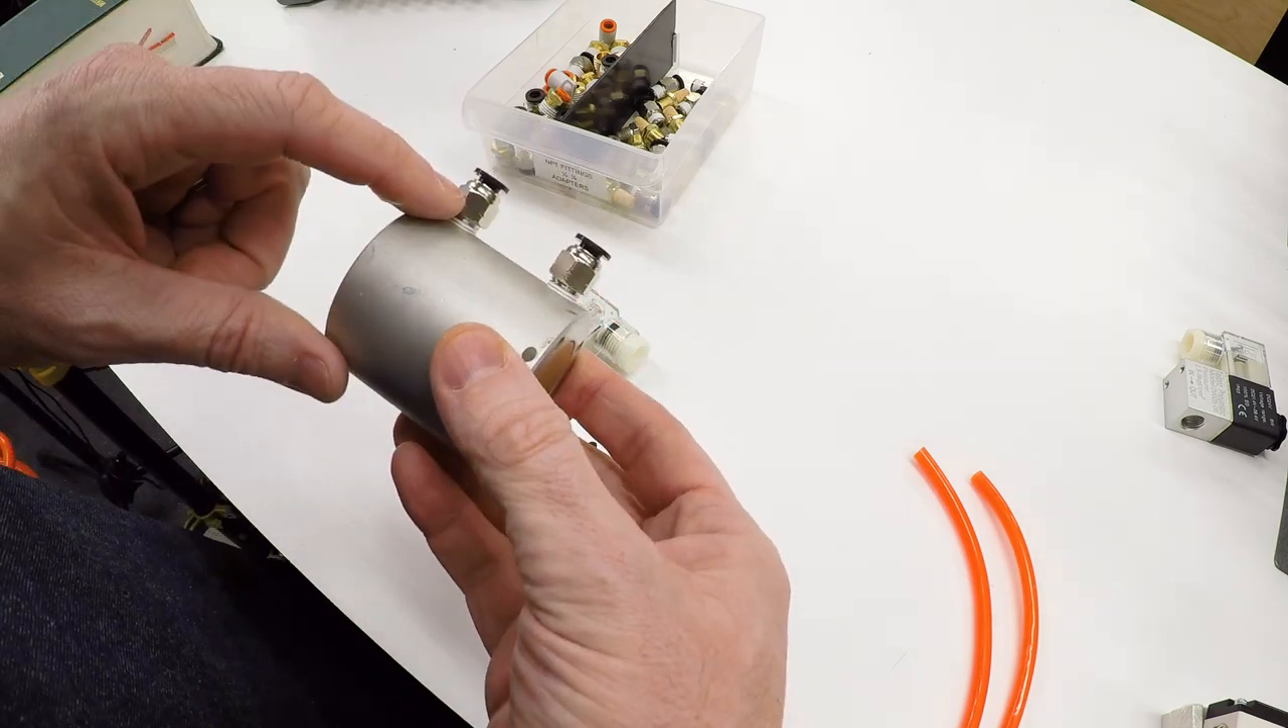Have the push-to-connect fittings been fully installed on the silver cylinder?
Yes.